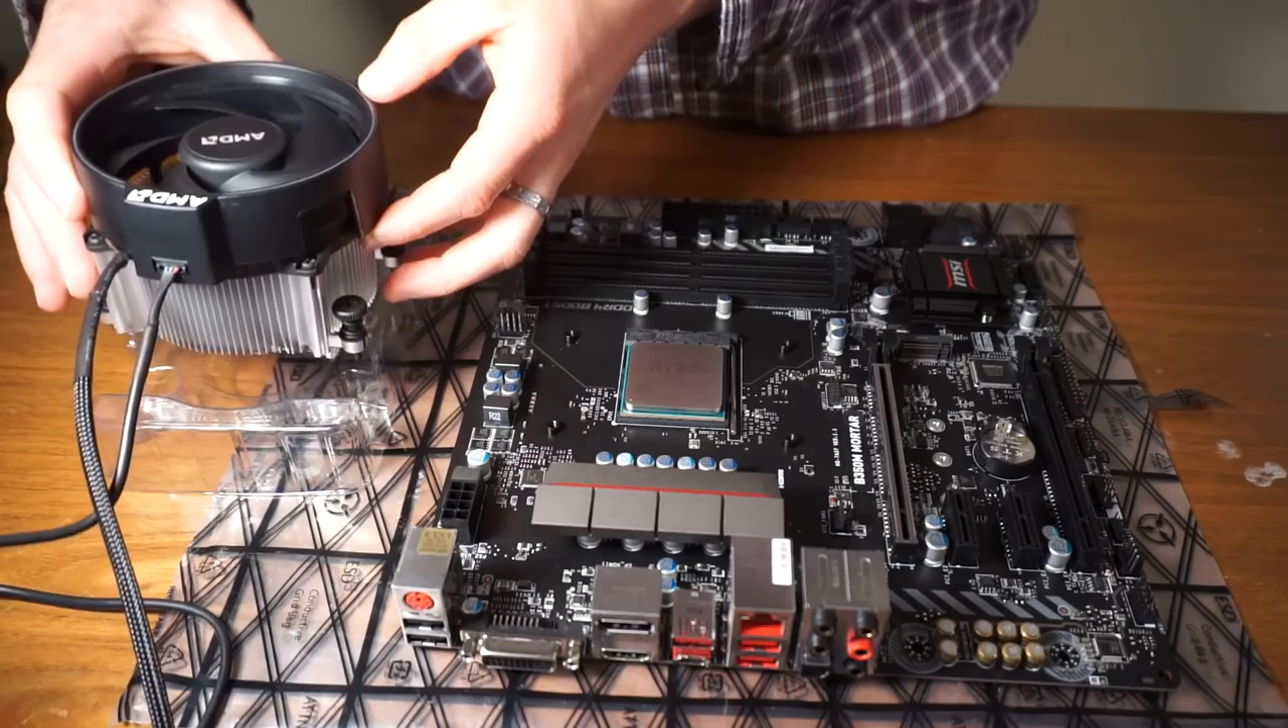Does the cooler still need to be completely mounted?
Yes.